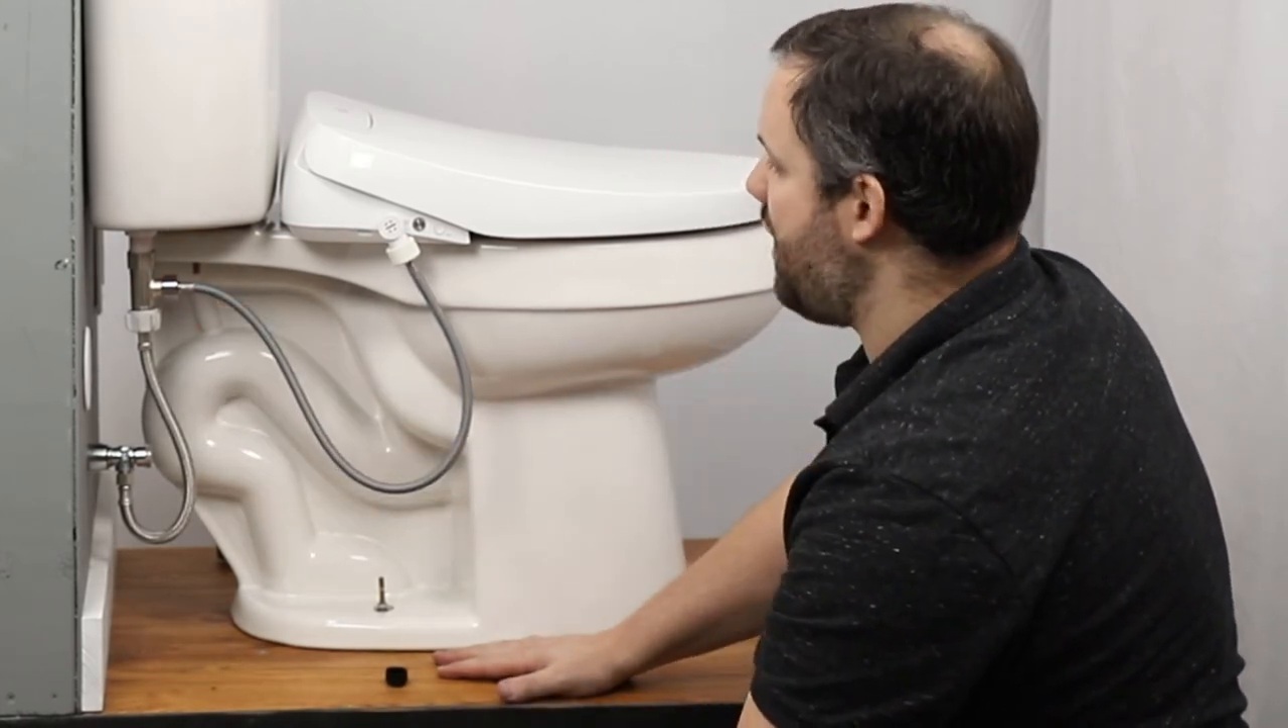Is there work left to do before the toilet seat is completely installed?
No.